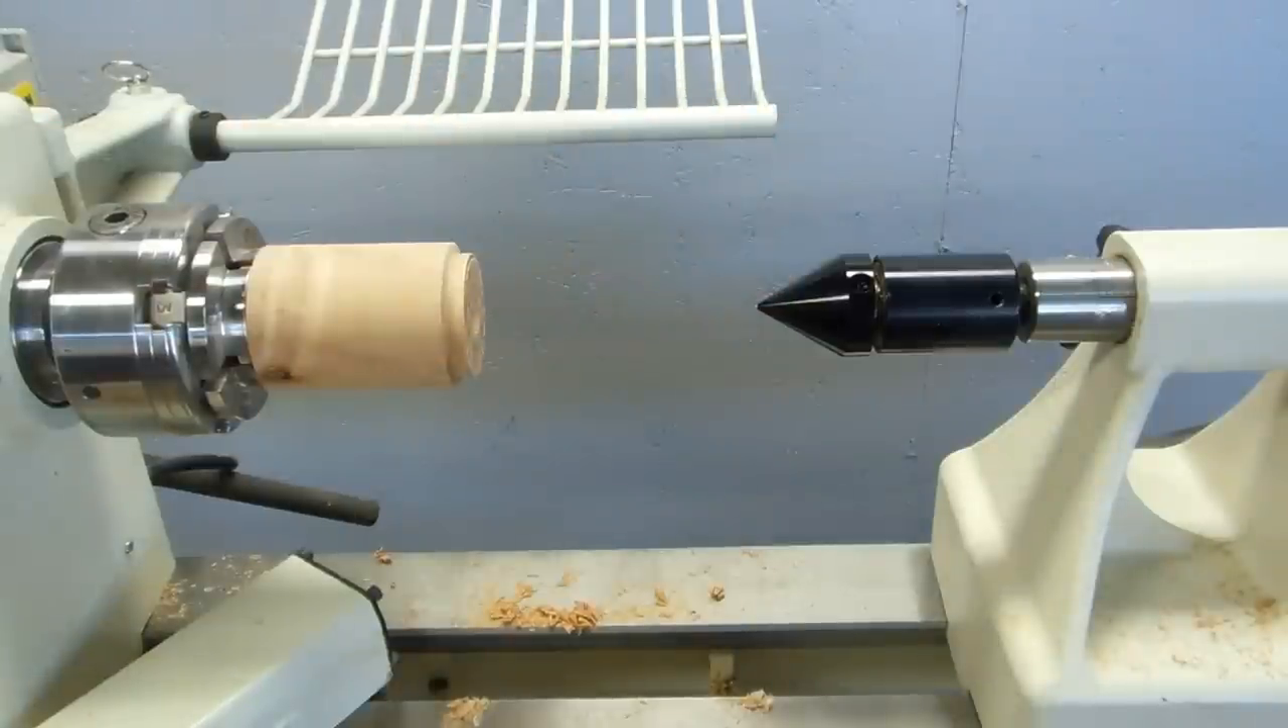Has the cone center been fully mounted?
Yes.